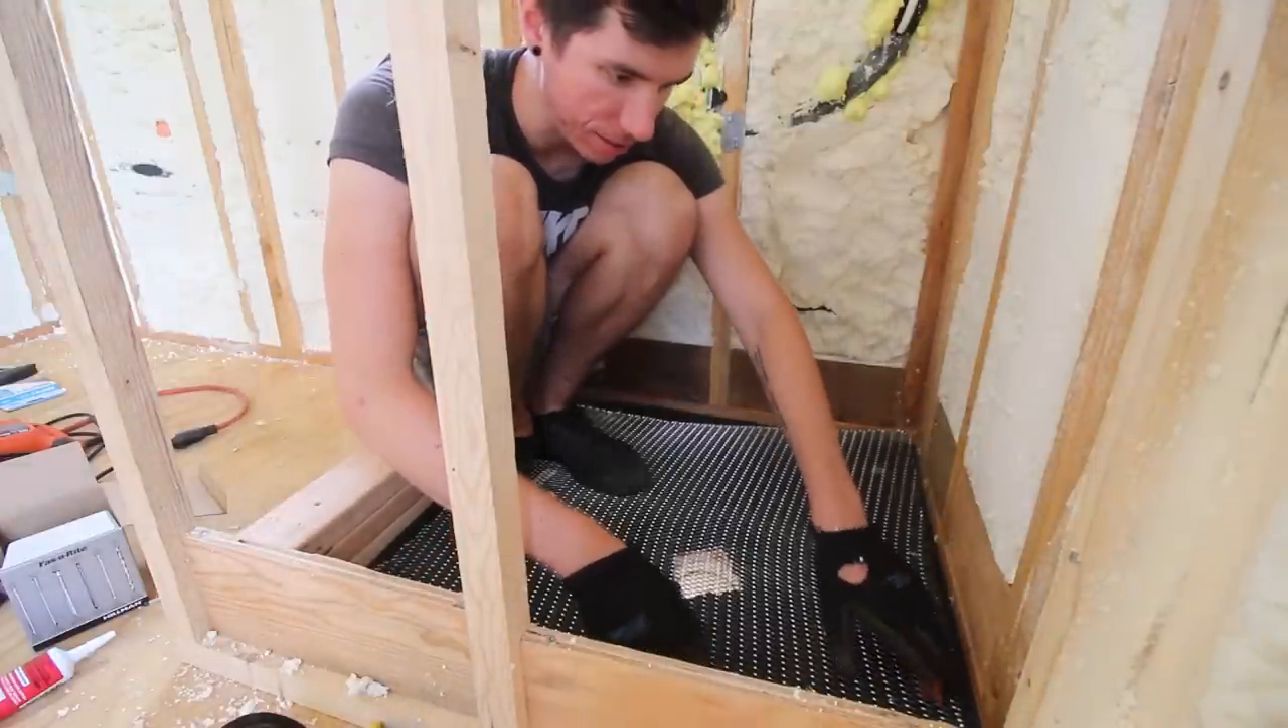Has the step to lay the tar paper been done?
Yes.